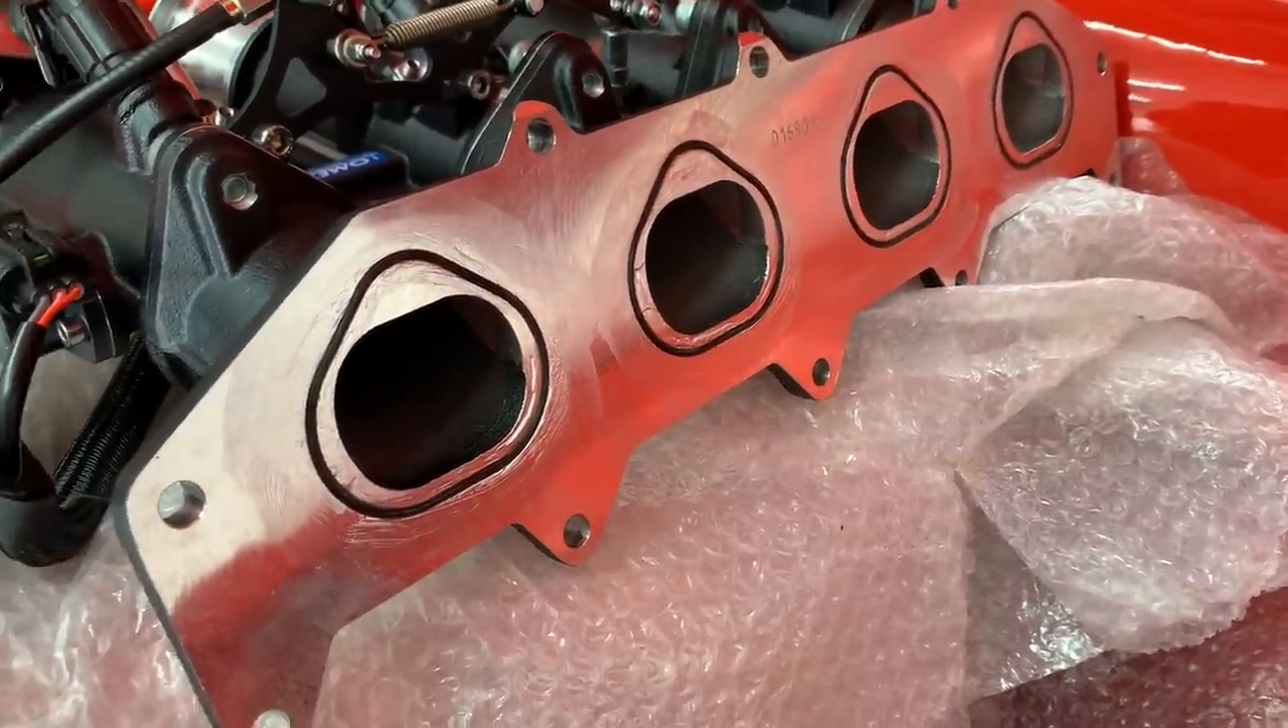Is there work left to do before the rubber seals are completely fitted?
No.